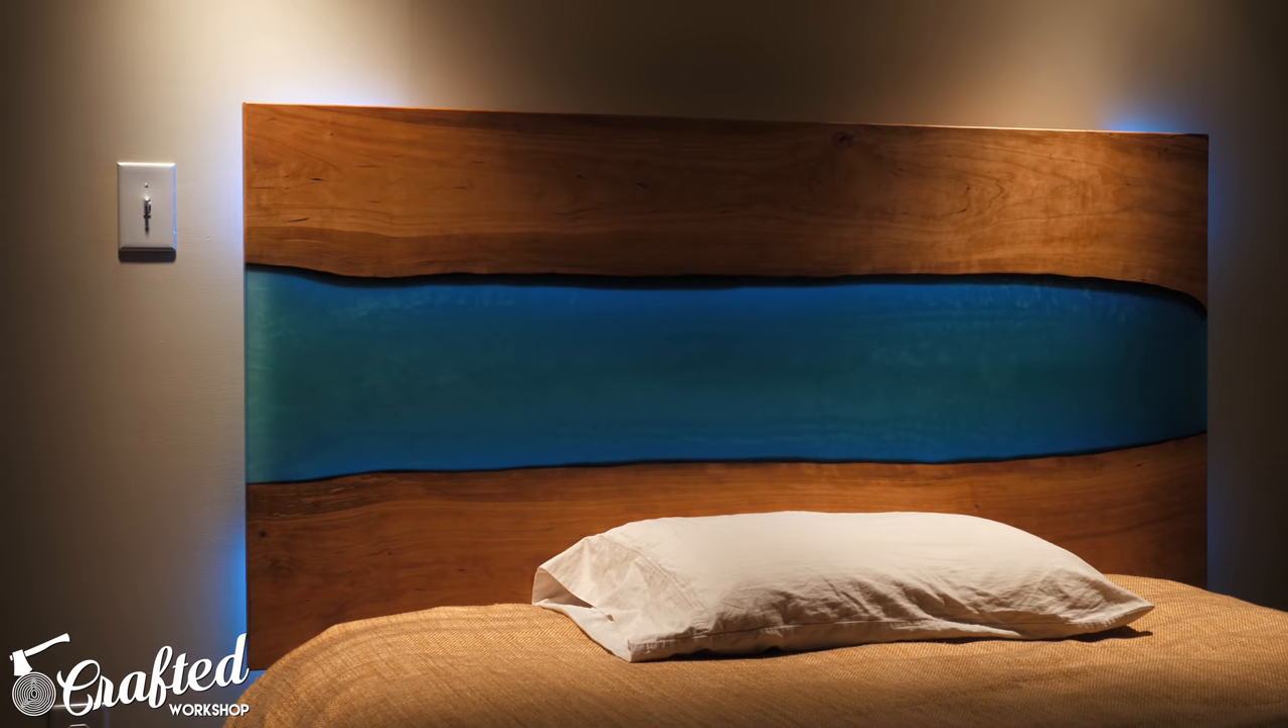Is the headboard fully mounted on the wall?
Yes.